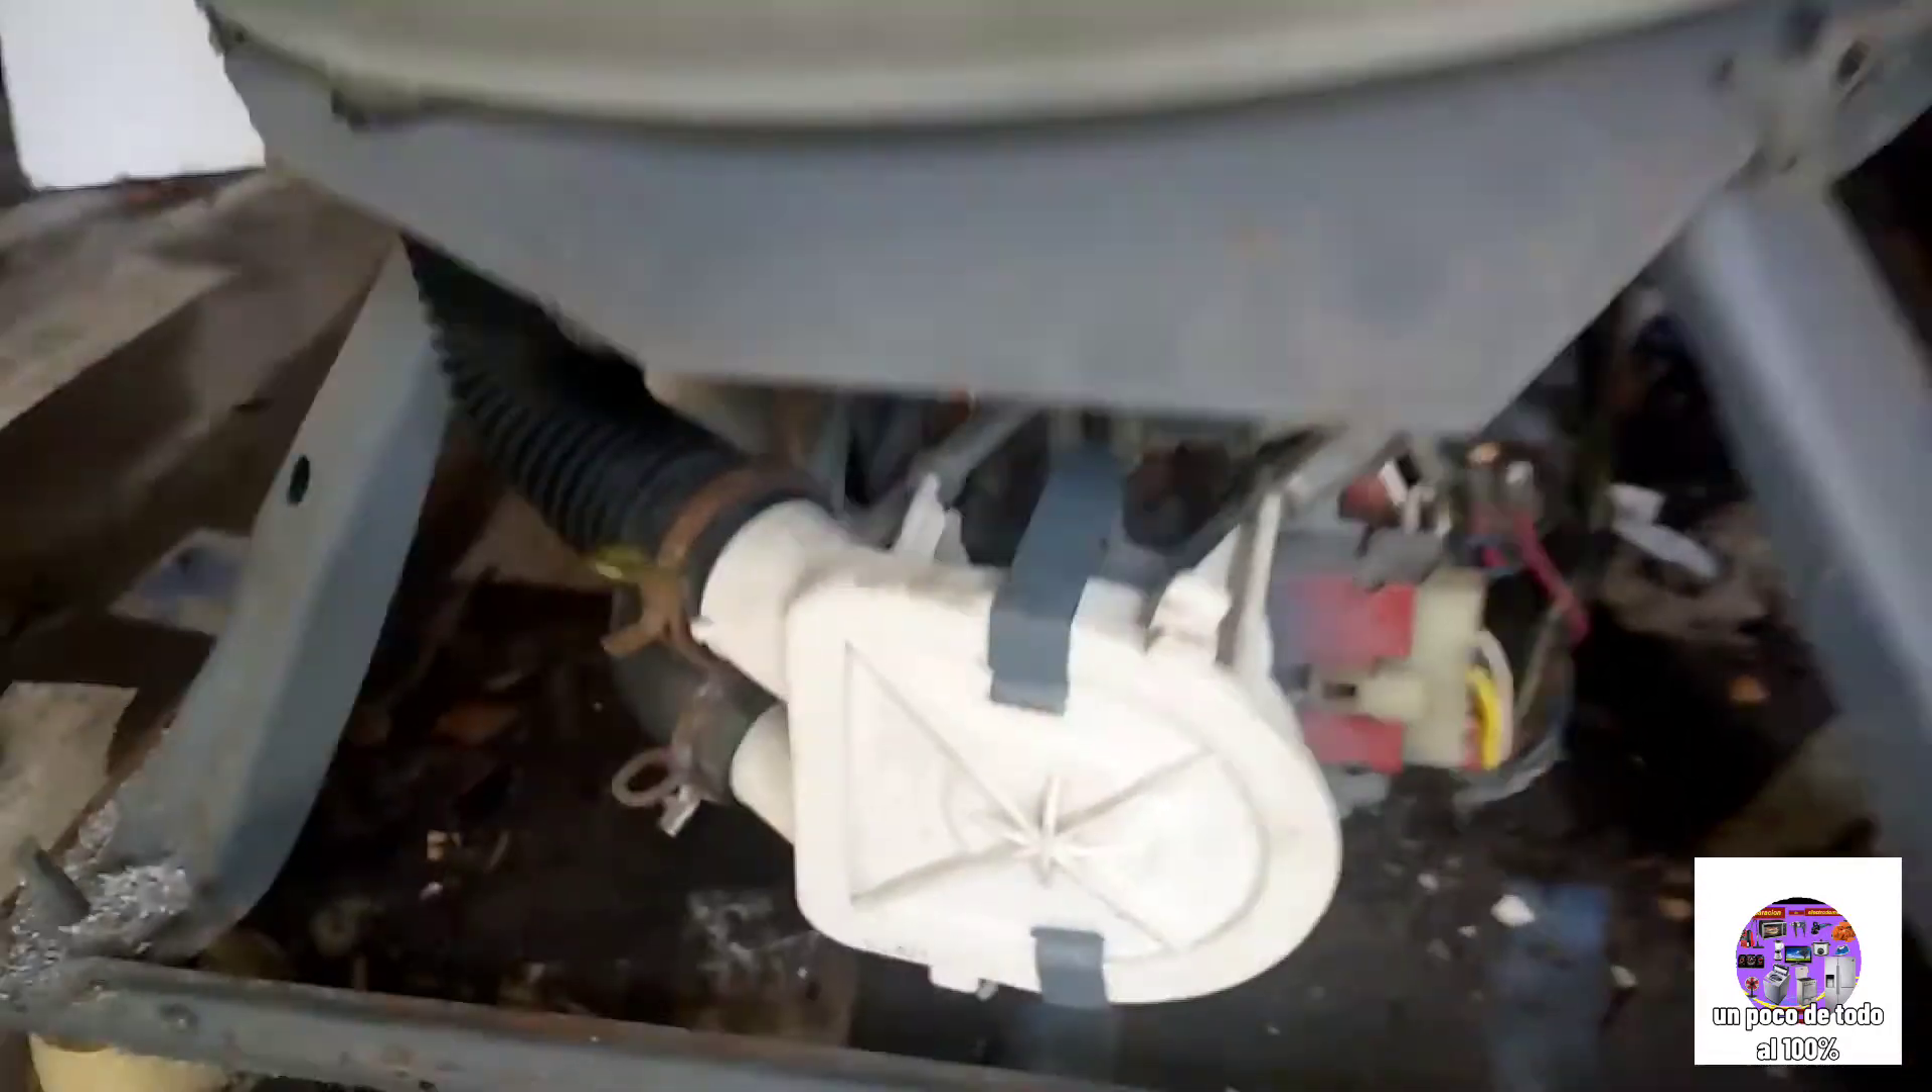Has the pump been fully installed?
Yes.